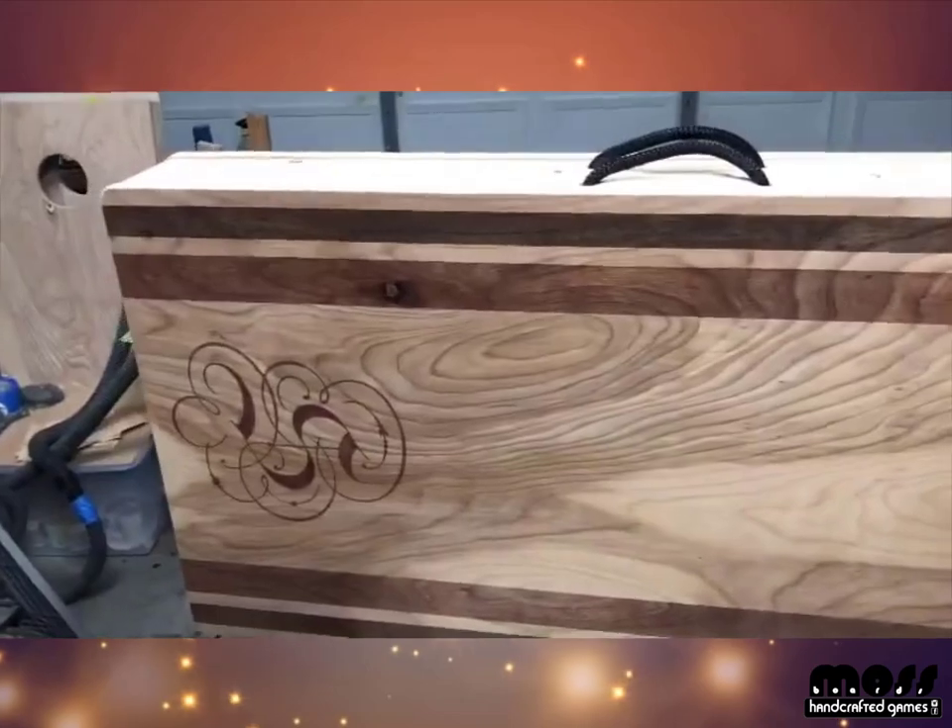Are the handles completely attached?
Yes.